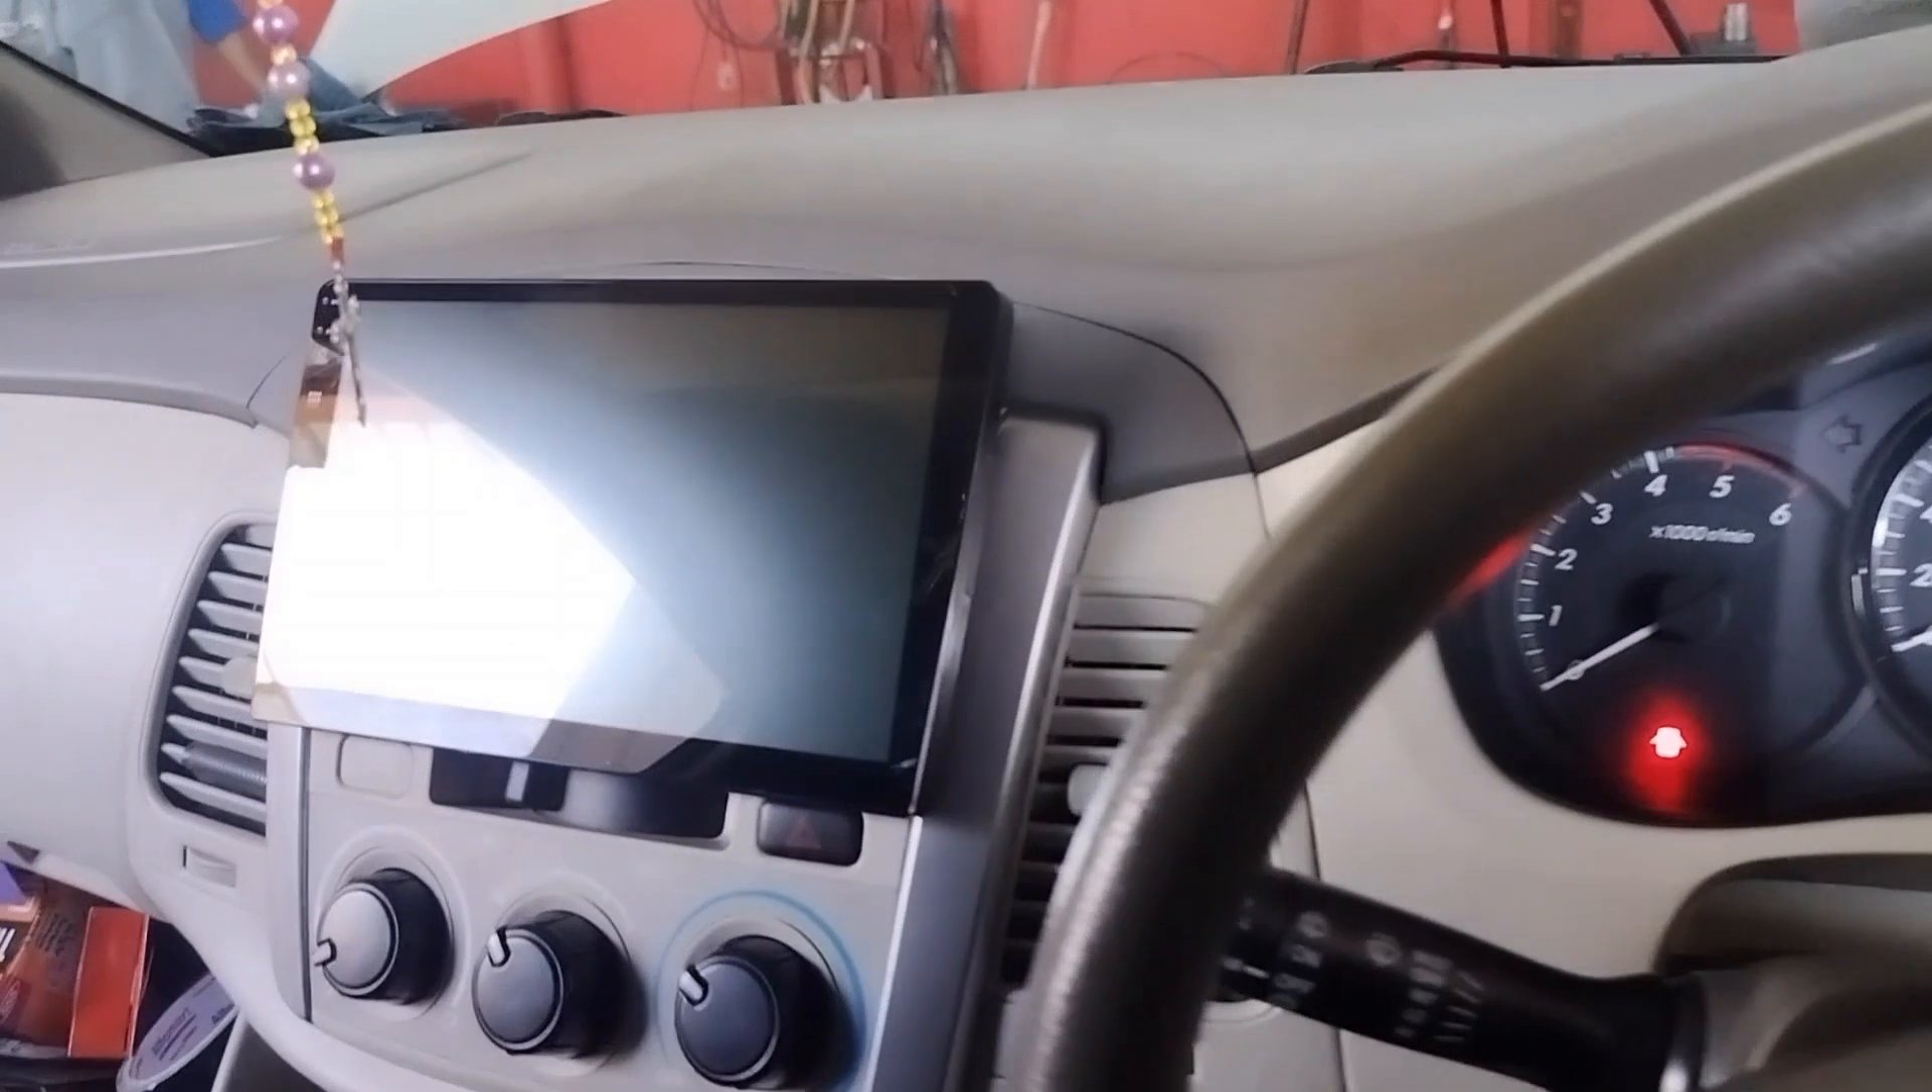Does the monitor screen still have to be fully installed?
No.